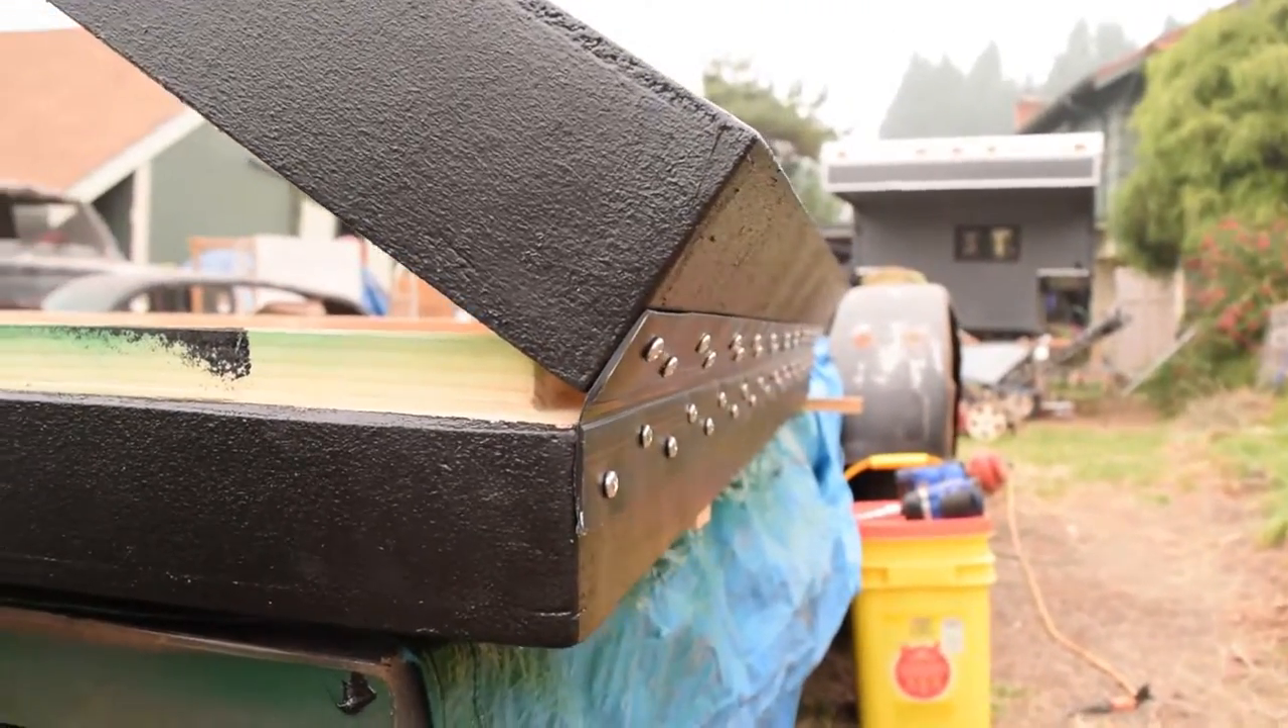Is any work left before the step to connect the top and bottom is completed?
No.